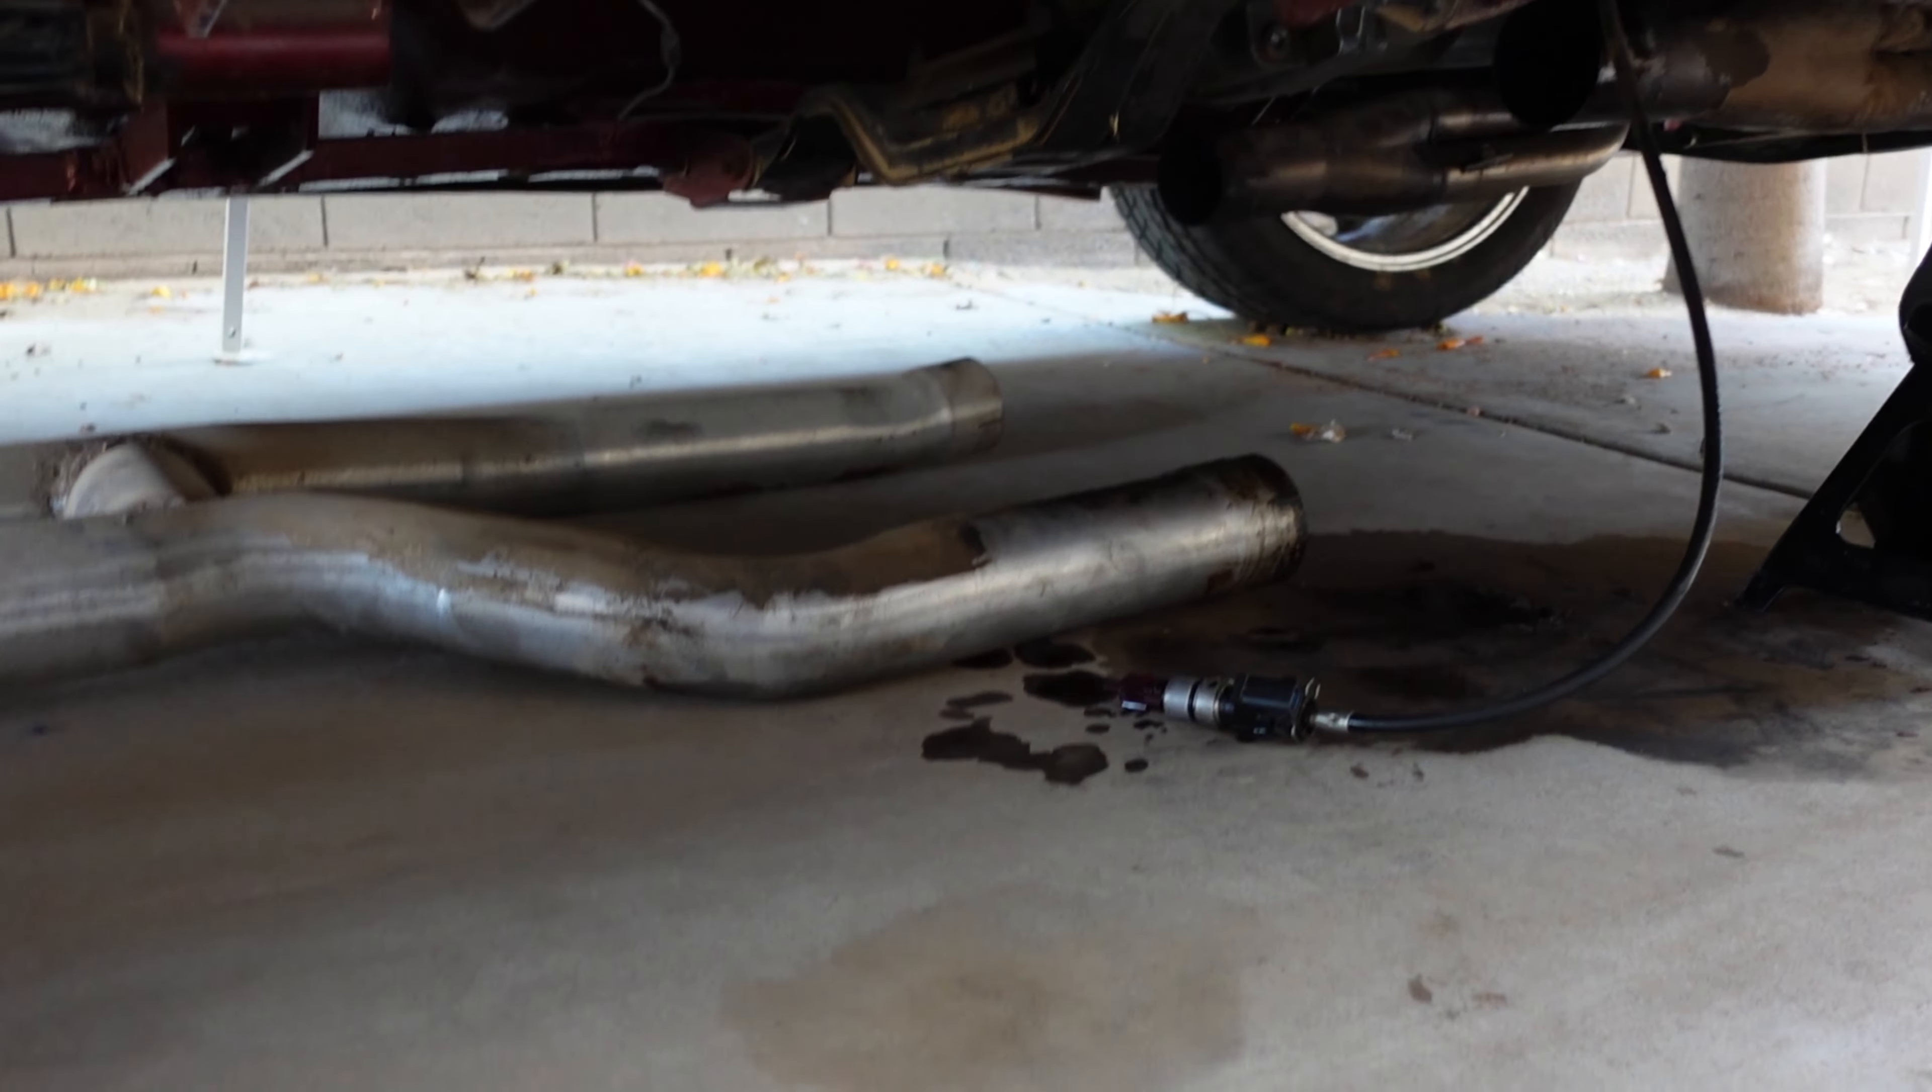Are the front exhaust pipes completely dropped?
Yes.